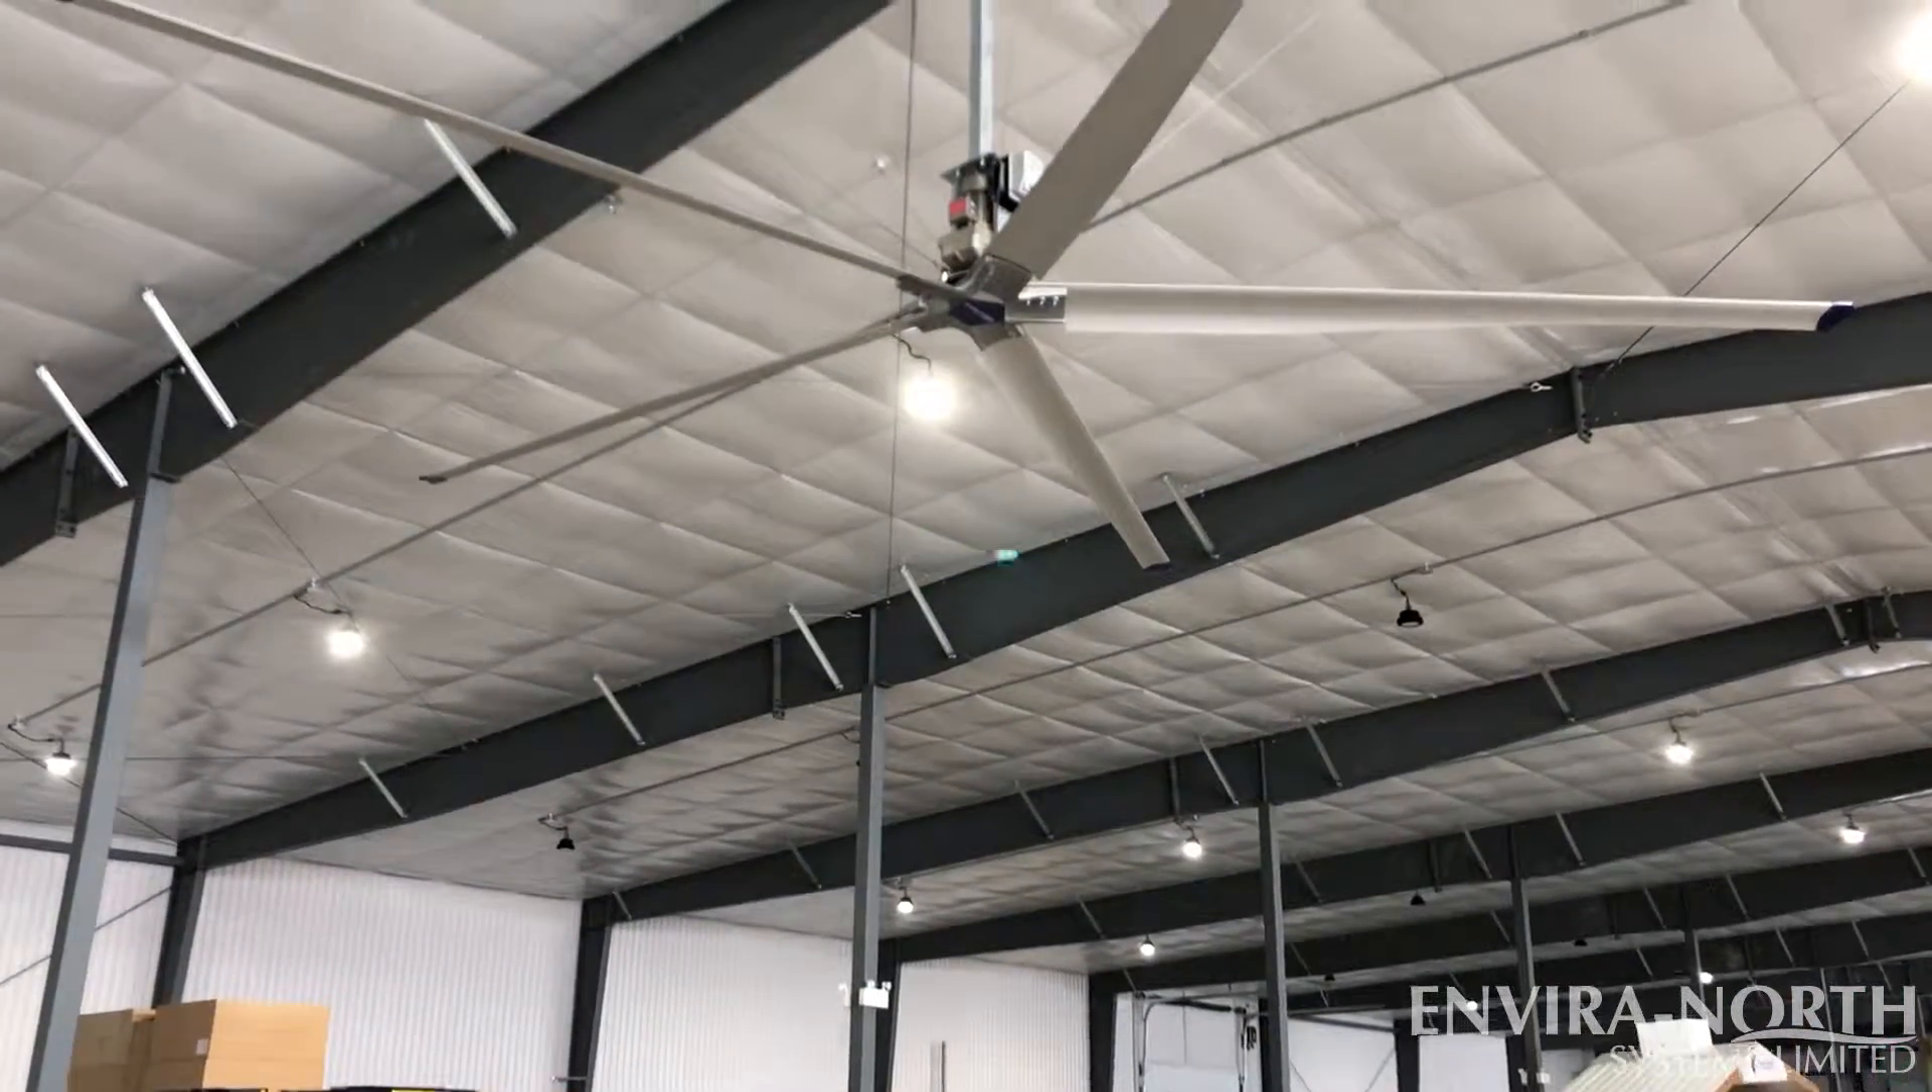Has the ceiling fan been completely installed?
Yes.